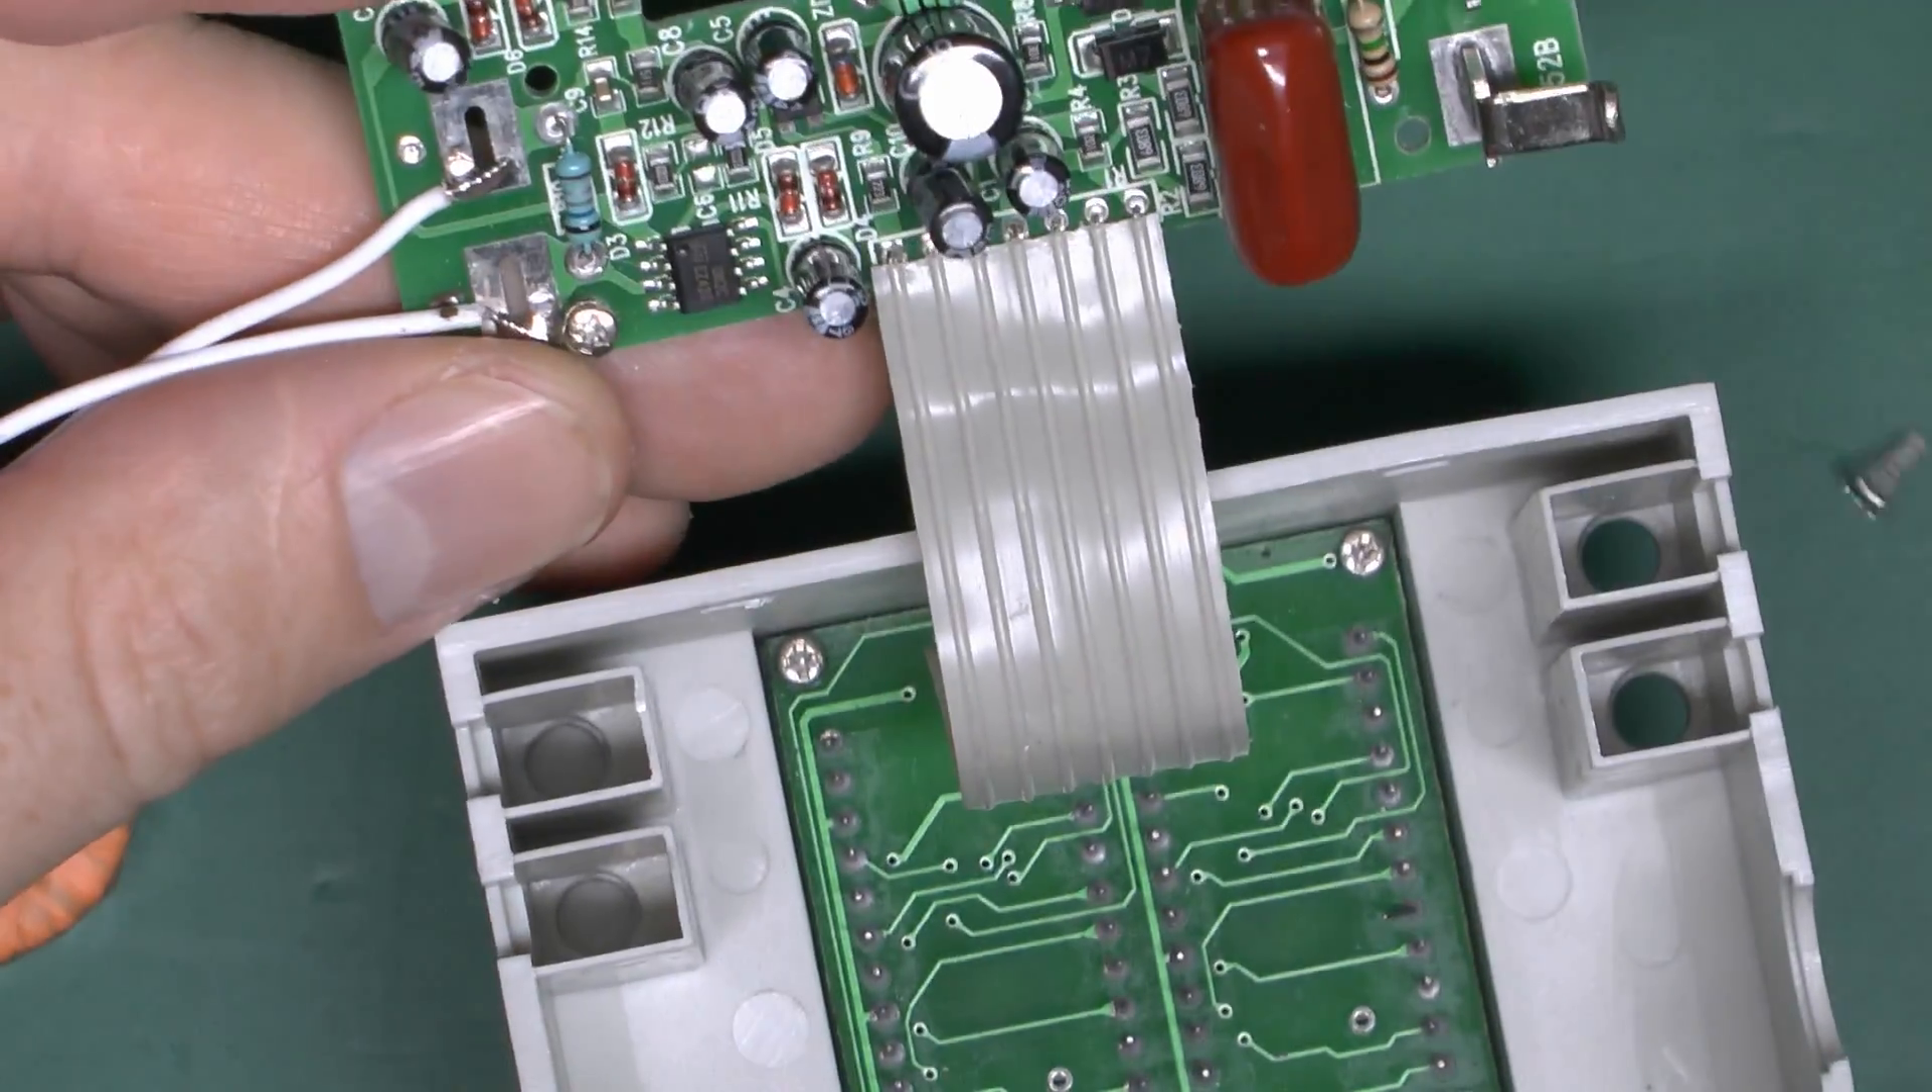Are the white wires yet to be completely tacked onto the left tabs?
No.